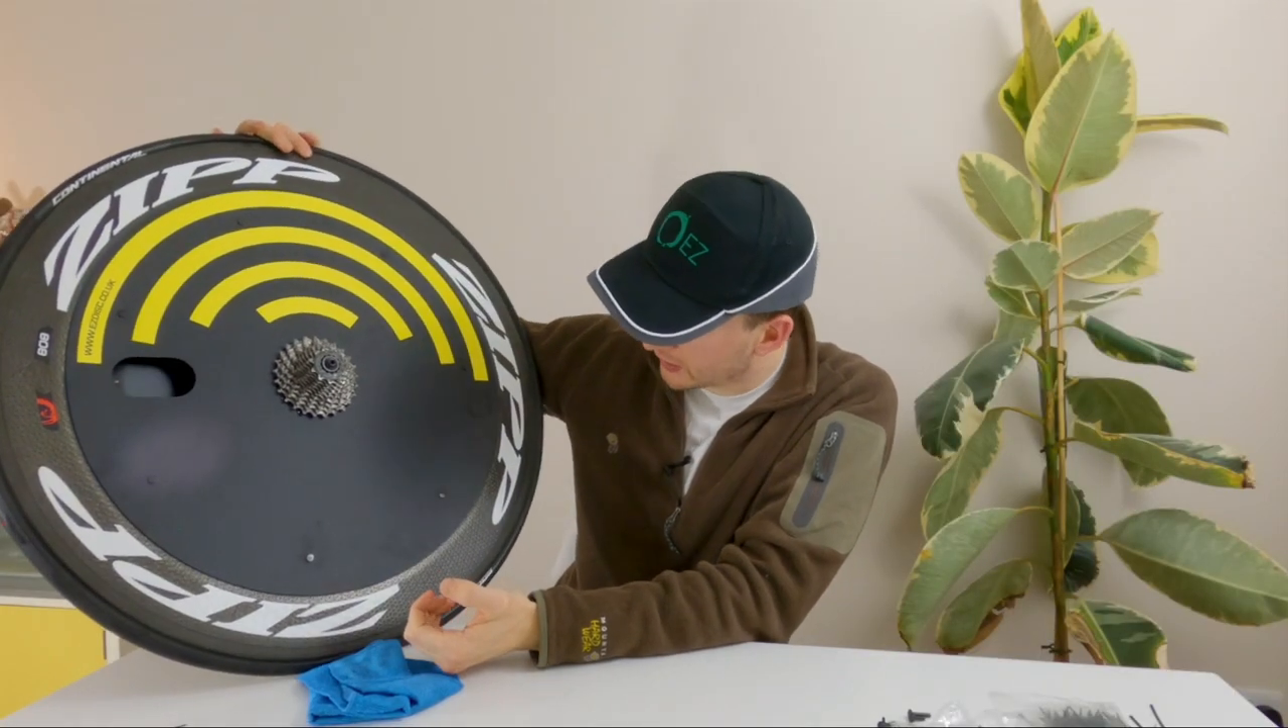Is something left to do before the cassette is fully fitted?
No.